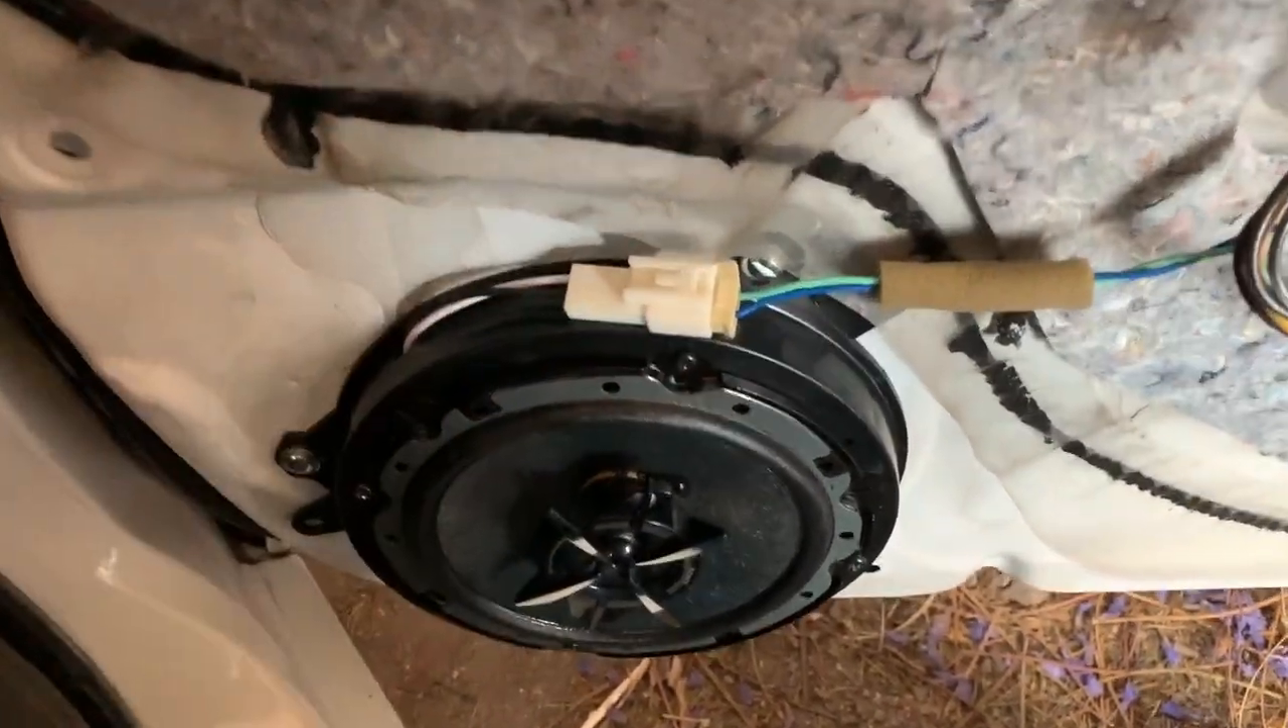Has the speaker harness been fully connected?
Yes.